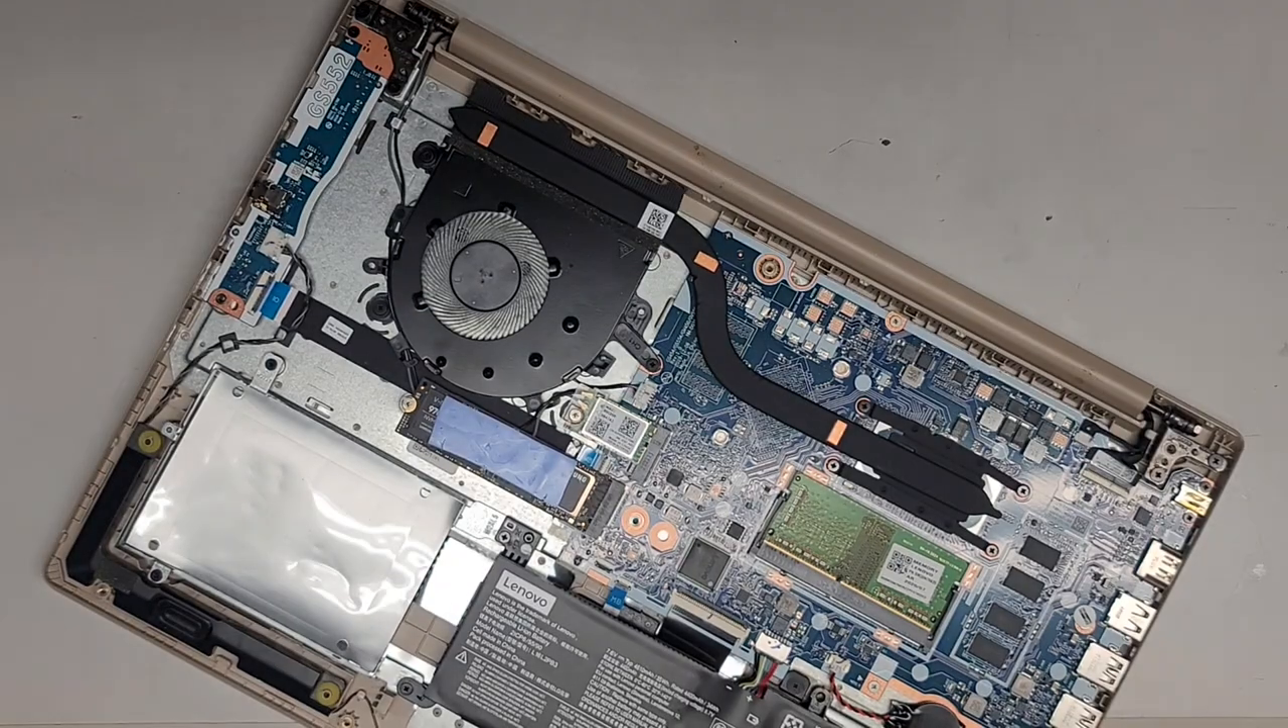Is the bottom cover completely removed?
Yes.